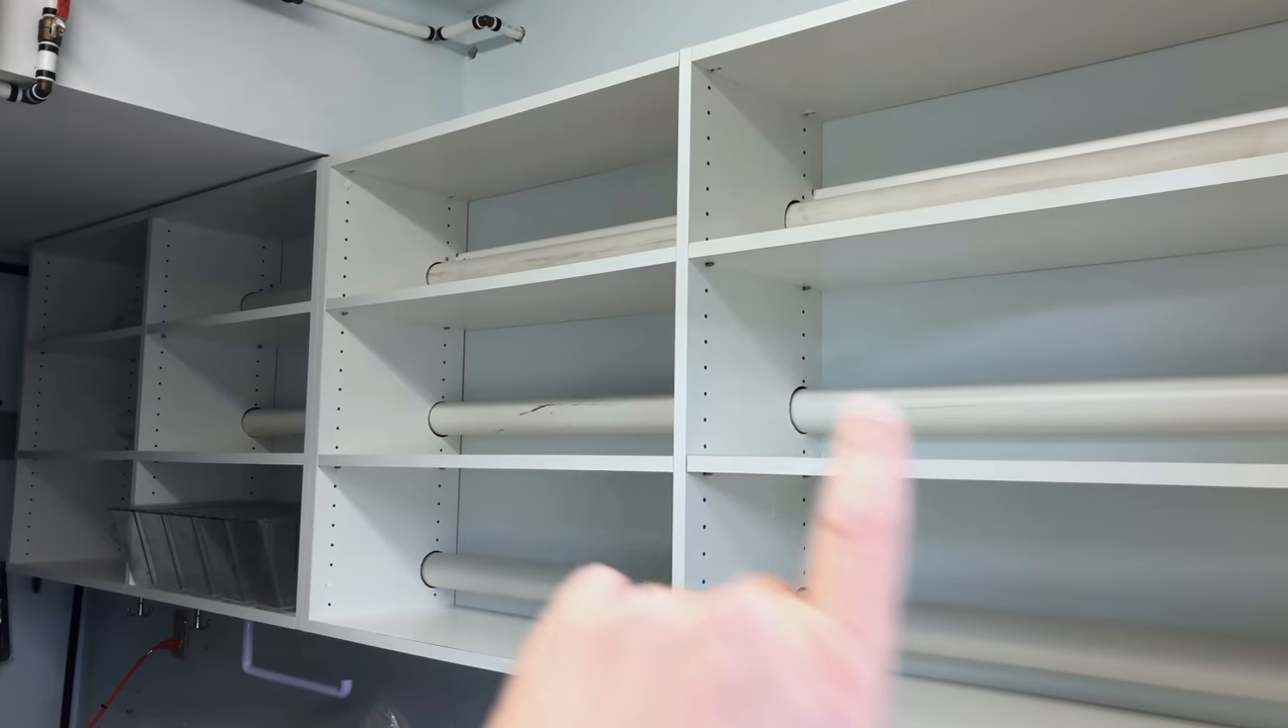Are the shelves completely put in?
Yes.